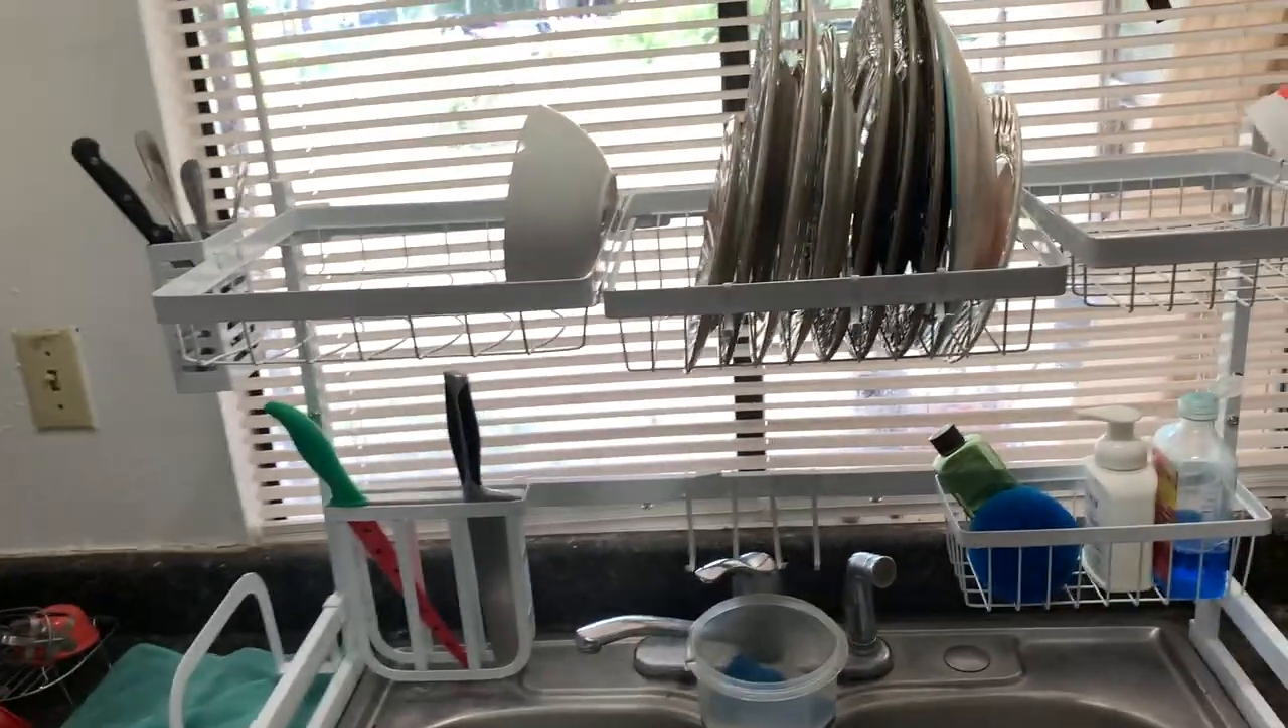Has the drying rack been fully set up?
Yes.